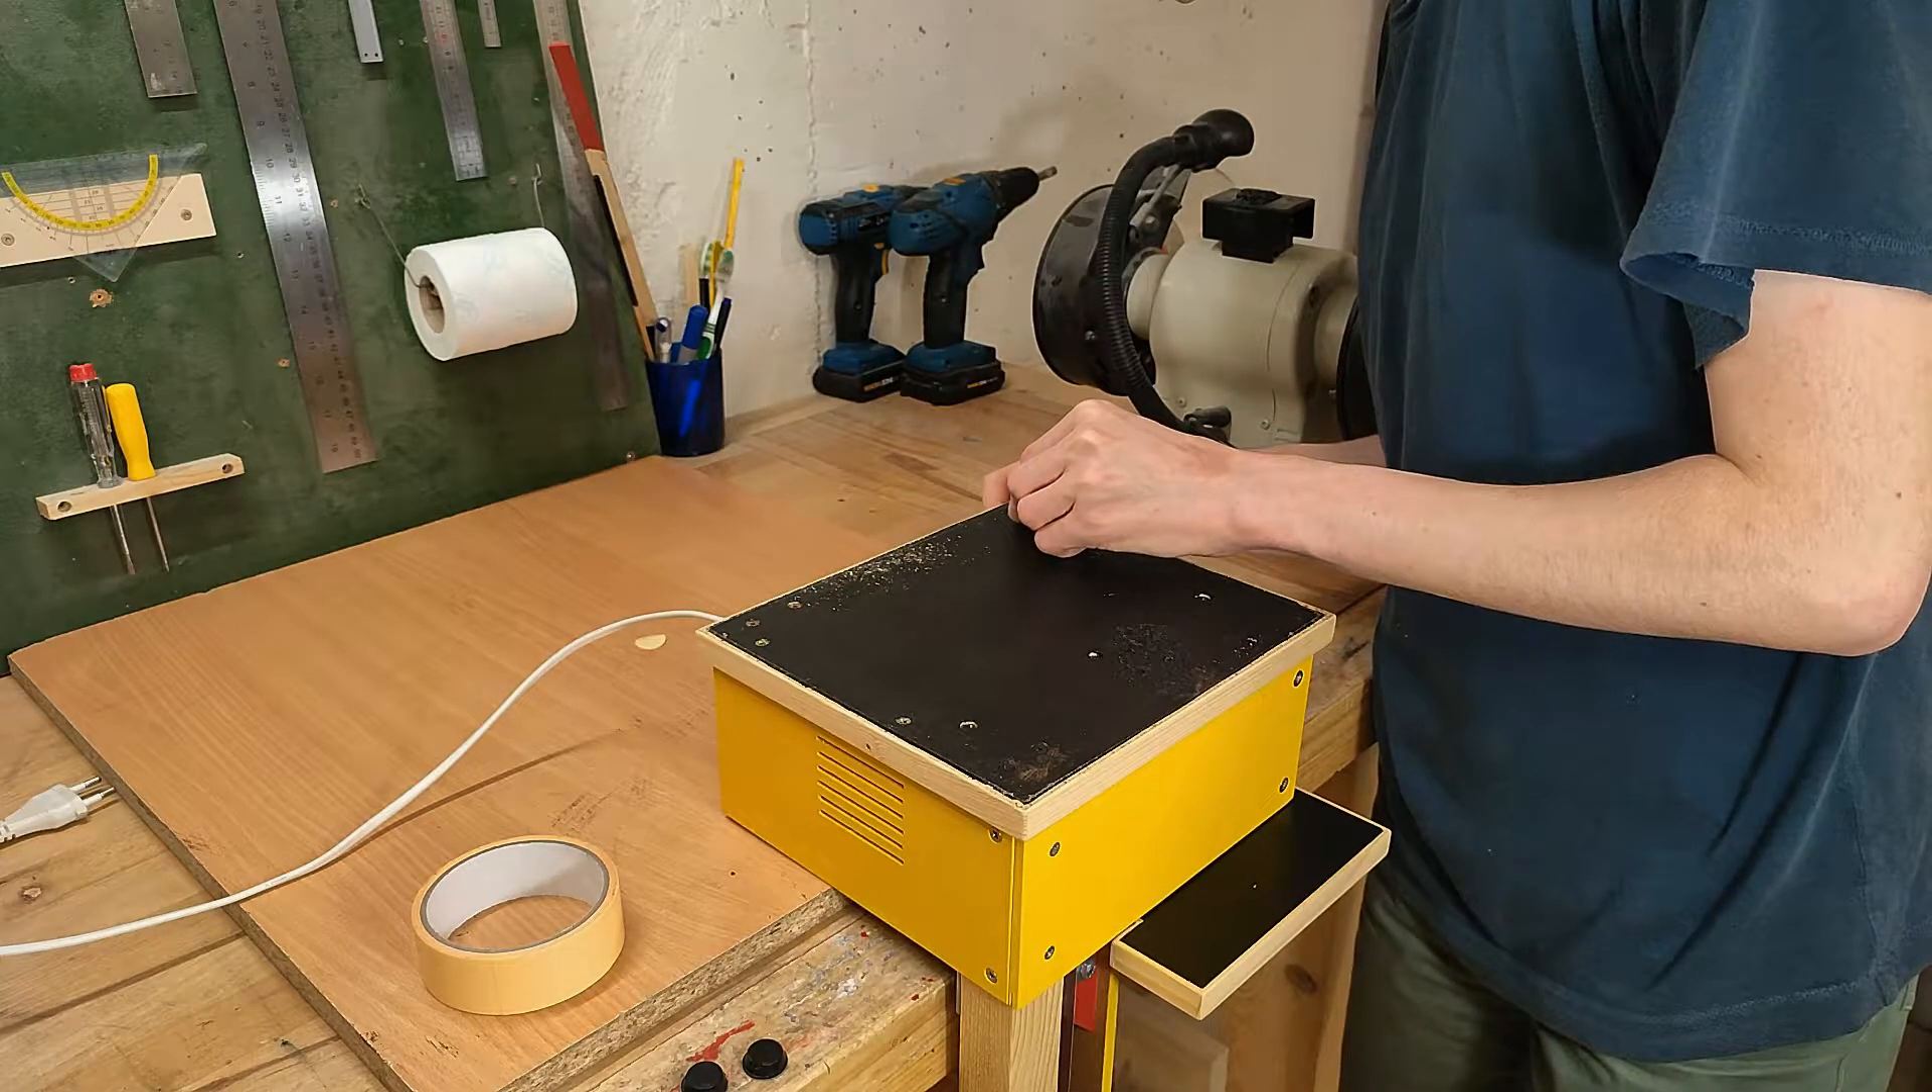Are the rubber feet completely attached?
No.